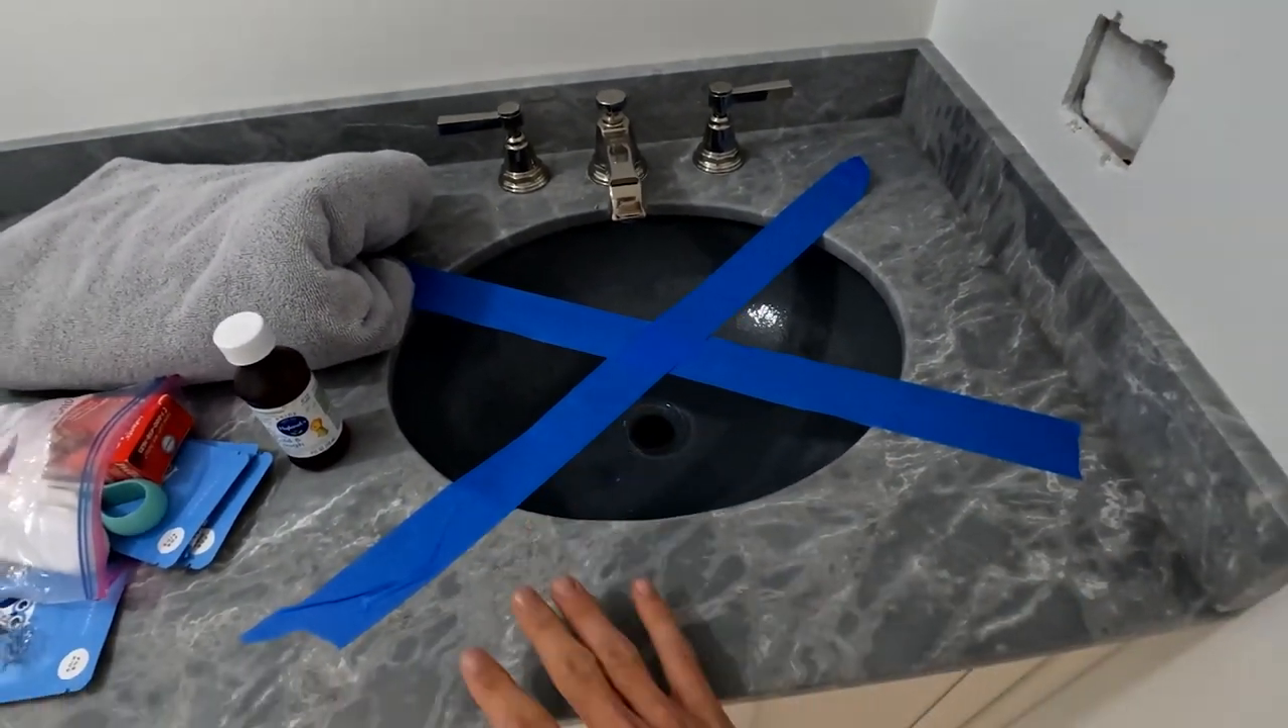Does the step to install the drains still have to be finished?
Yes.